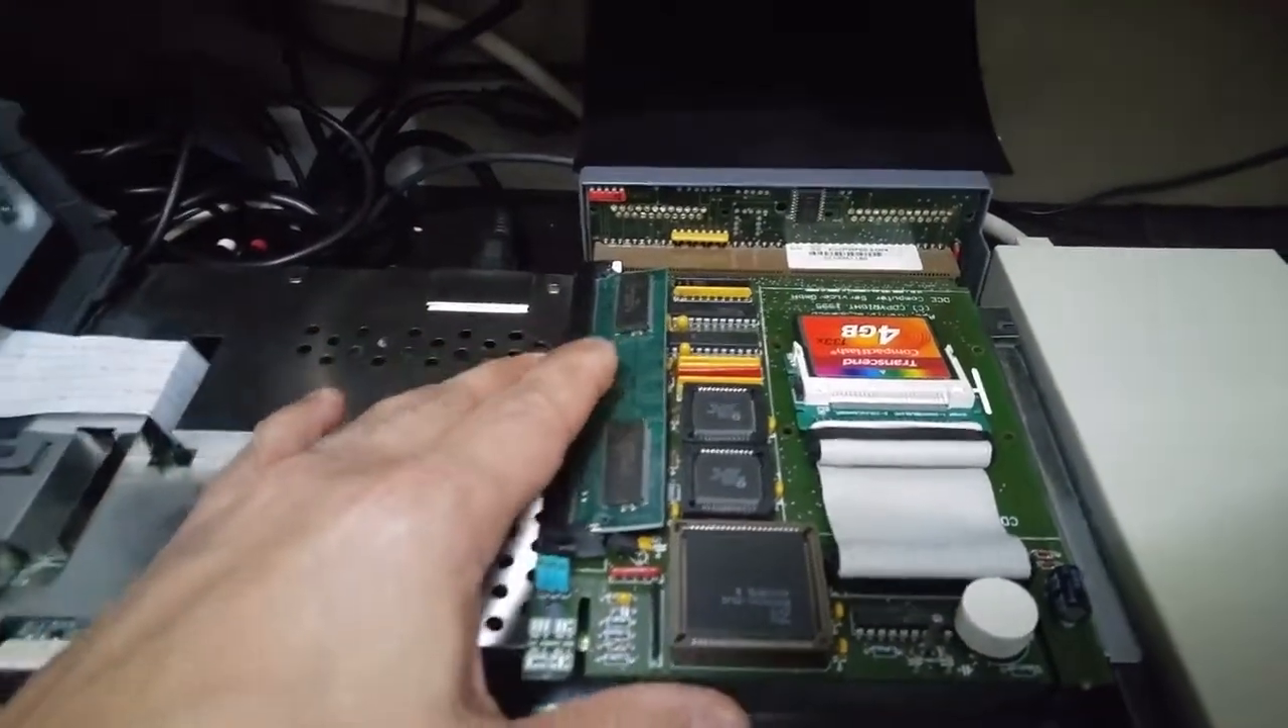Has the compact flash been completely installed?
Yes.